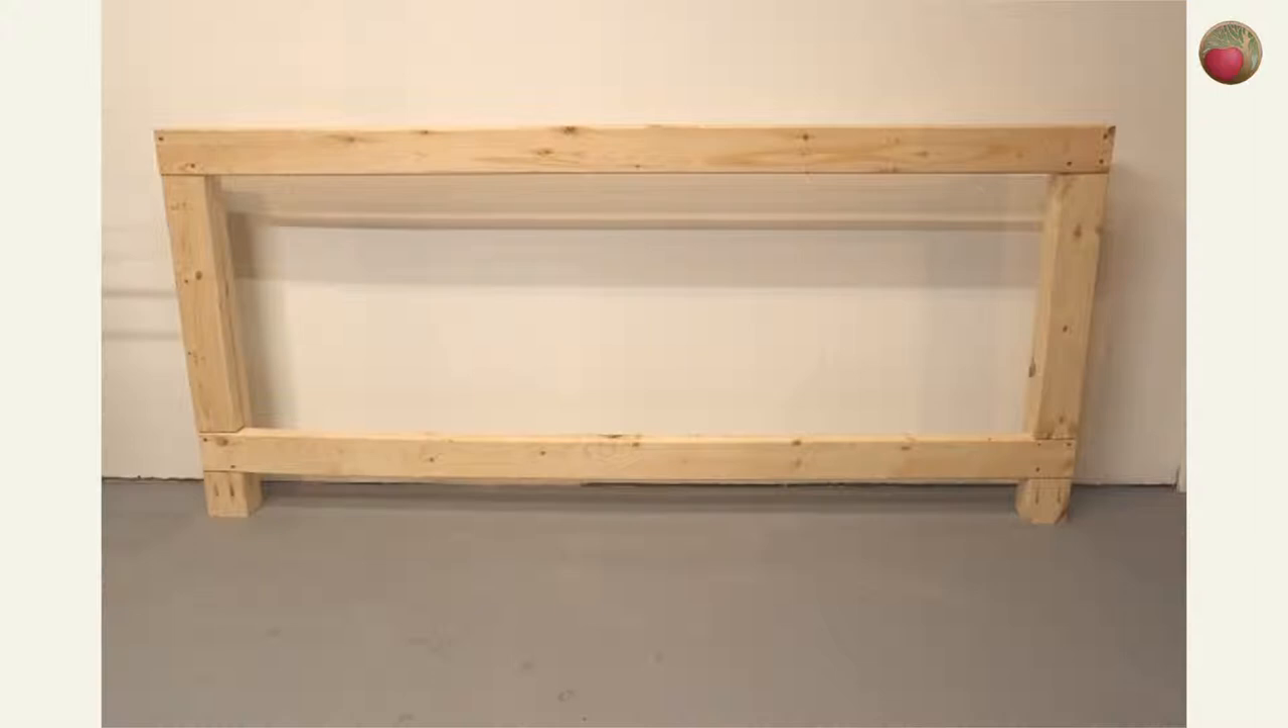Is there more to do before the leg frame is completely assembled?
No.